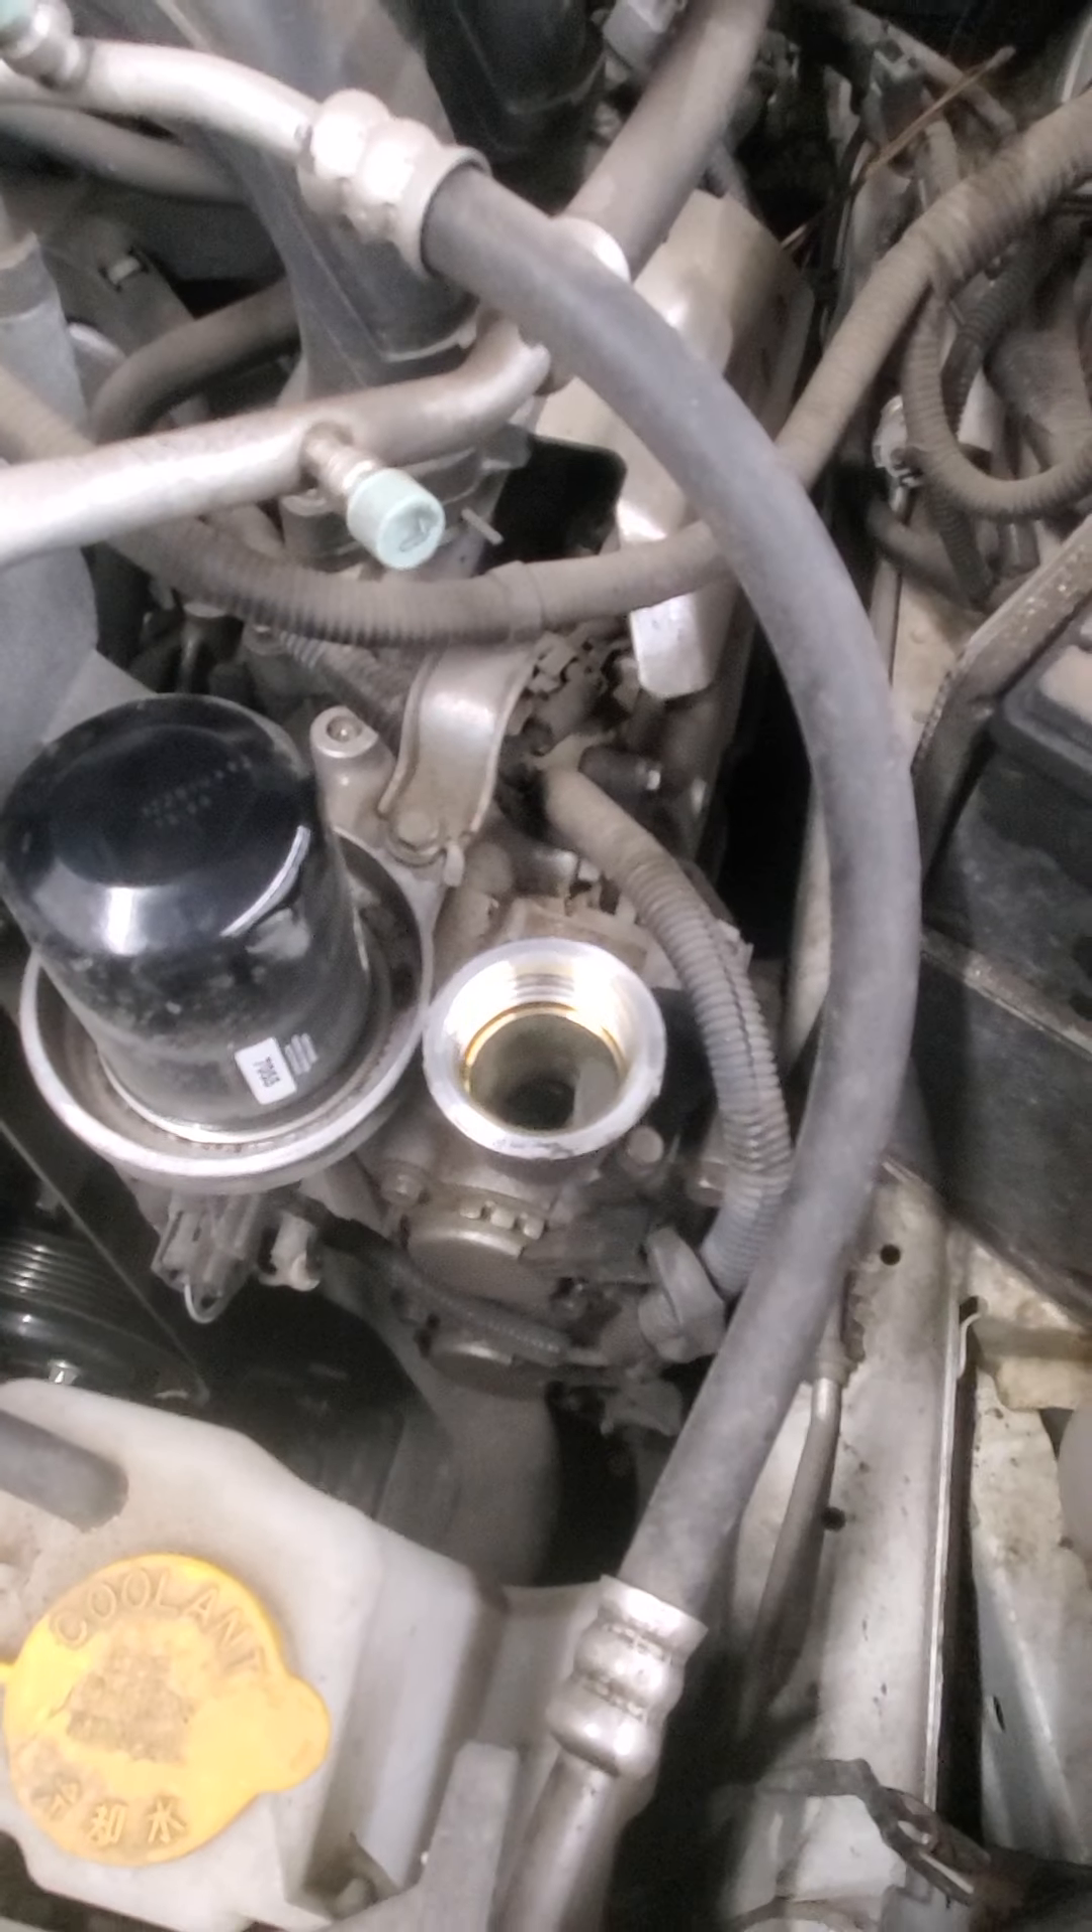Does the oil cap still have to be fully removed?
No.